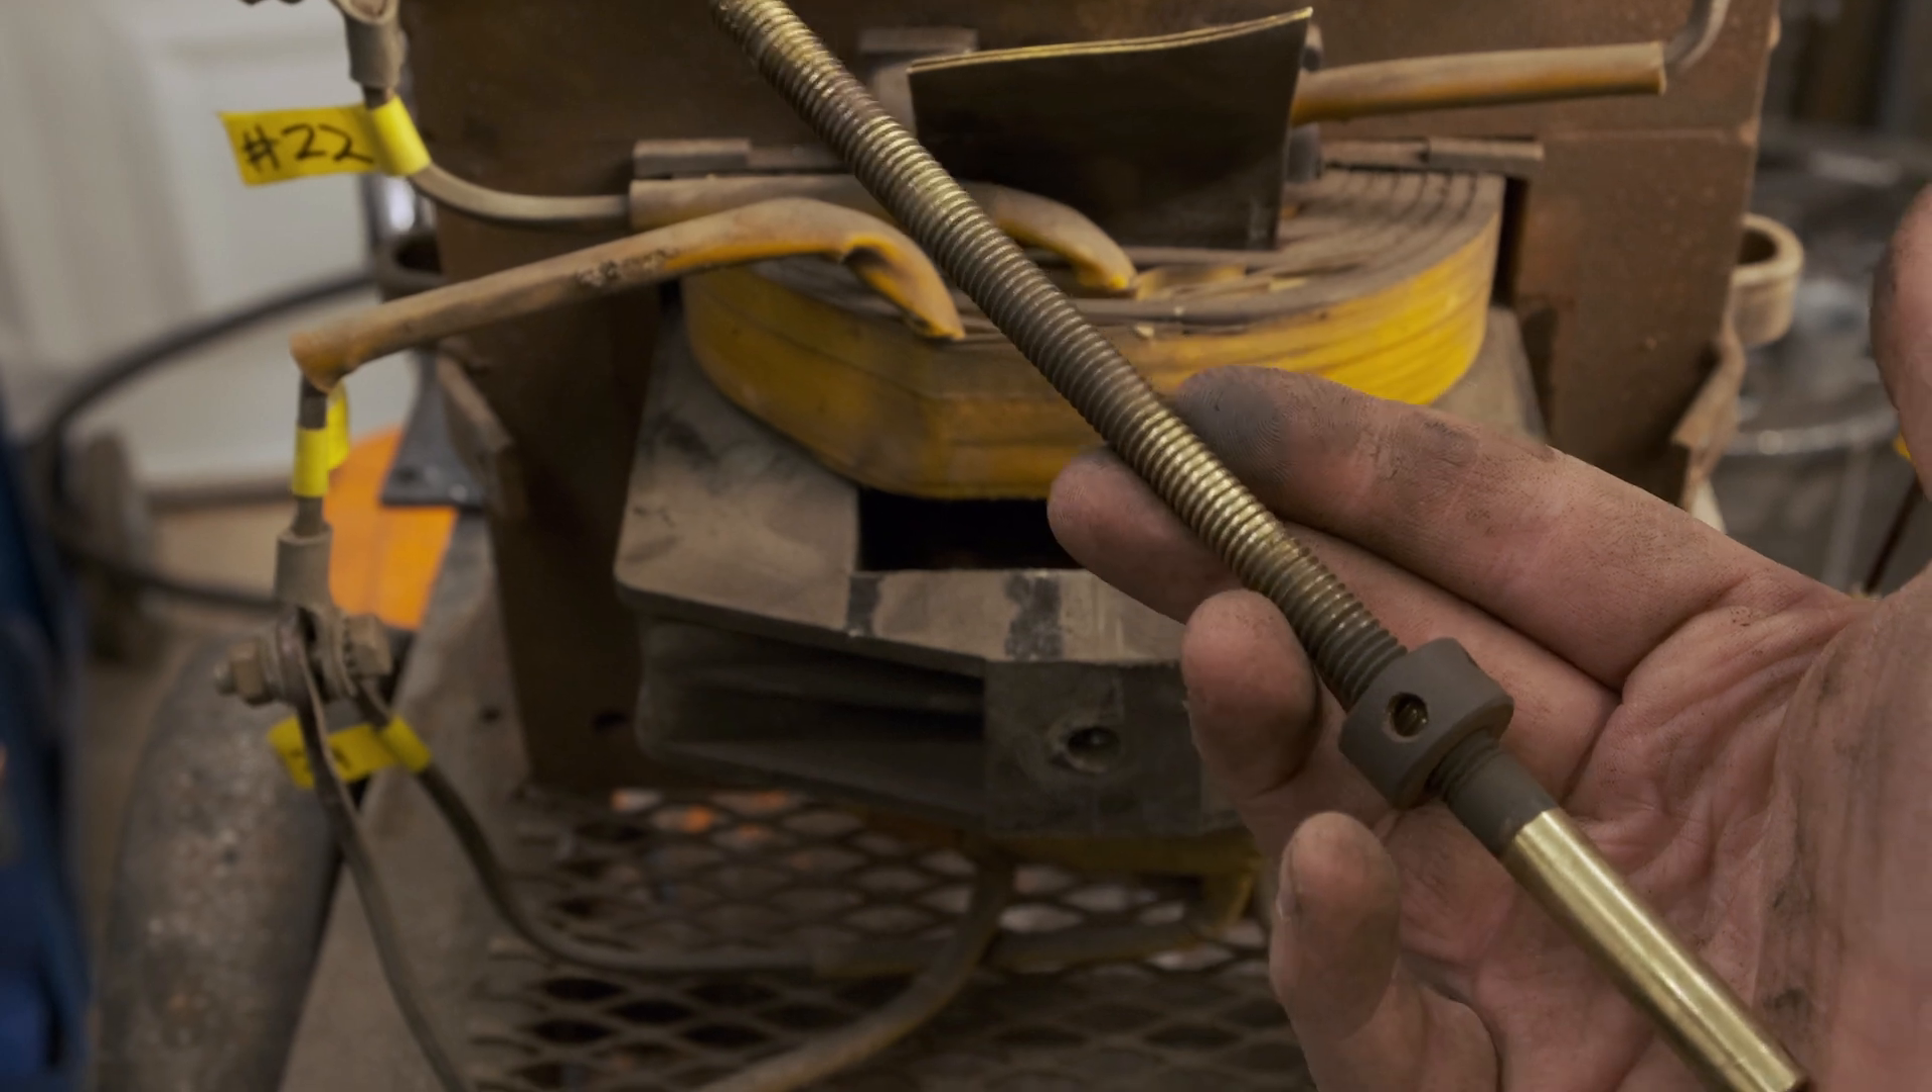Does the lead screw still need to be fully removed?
No.